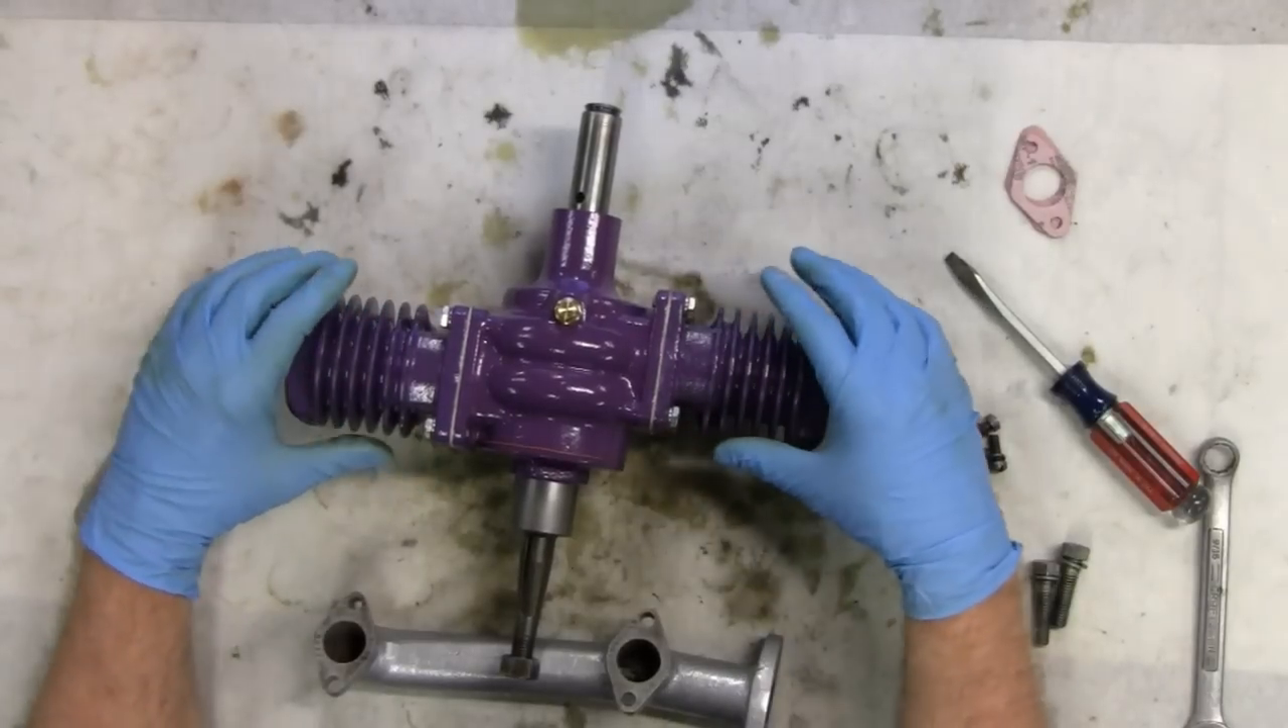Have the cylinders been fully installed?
Yes.